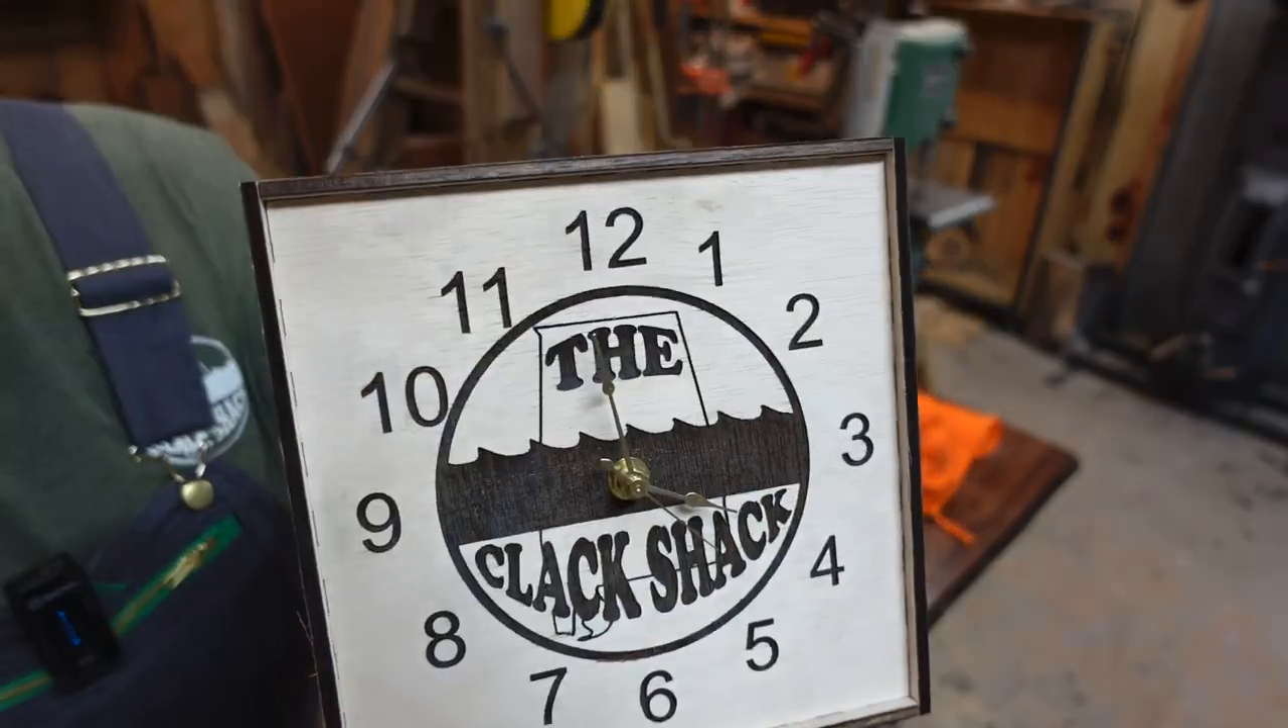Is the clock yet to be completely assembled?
No.